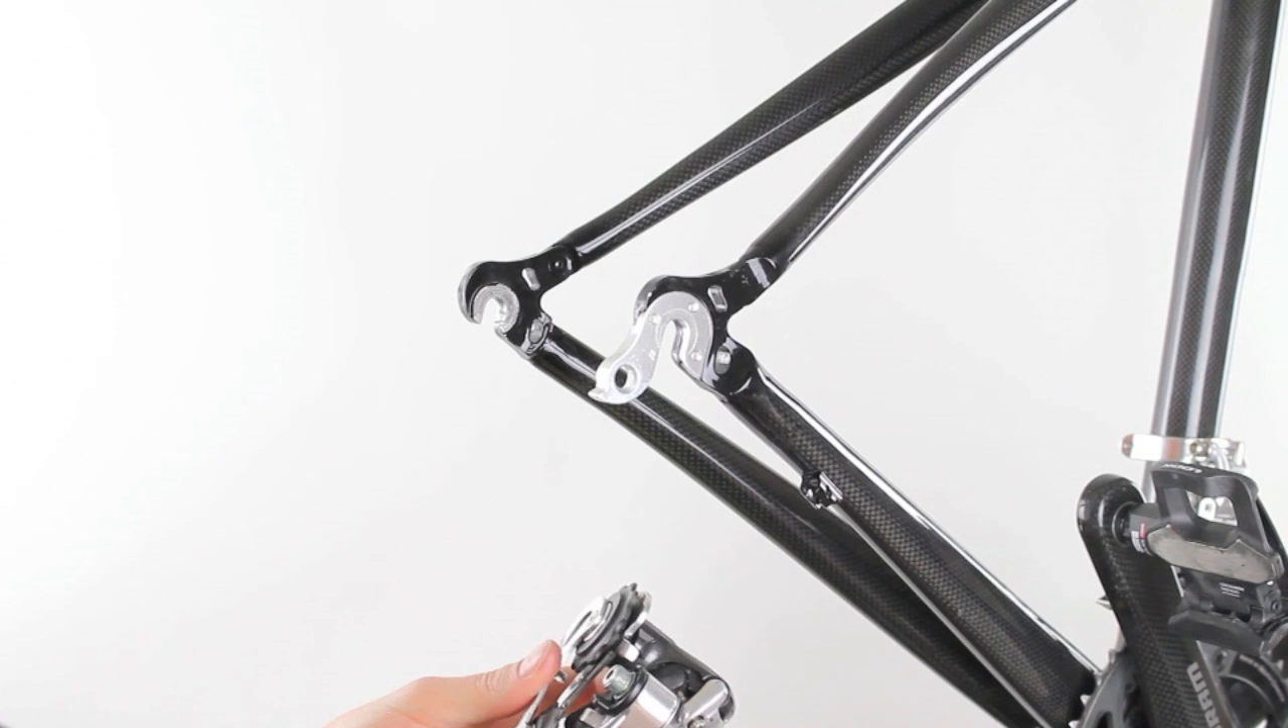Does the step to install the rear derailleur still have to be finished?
Yes.